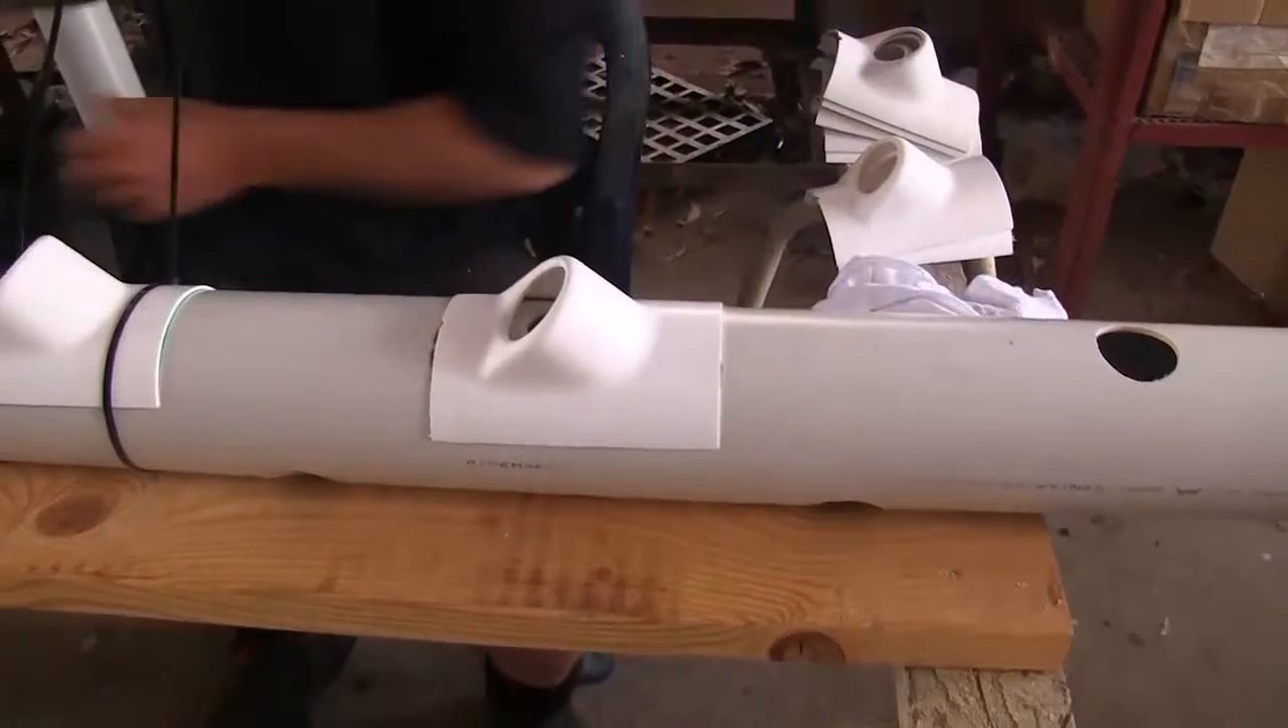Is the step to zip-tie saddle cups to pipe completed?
No.